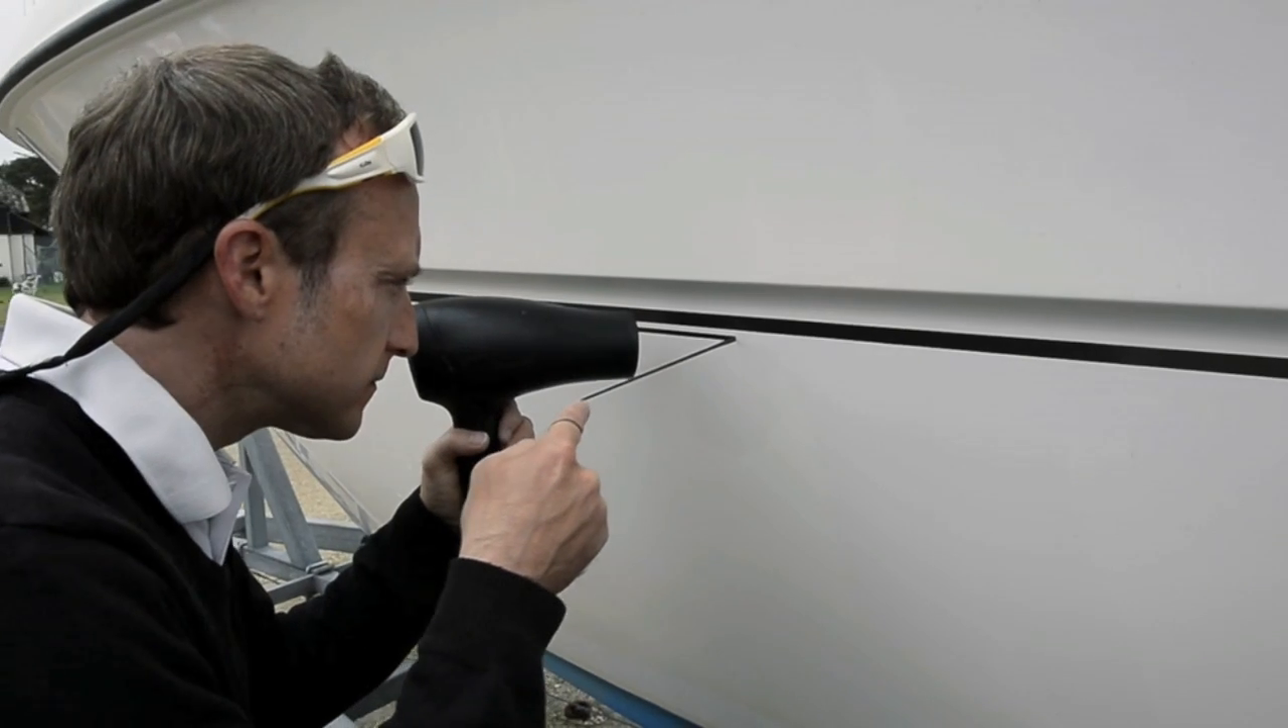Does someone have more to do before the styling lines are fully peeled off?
Yes.